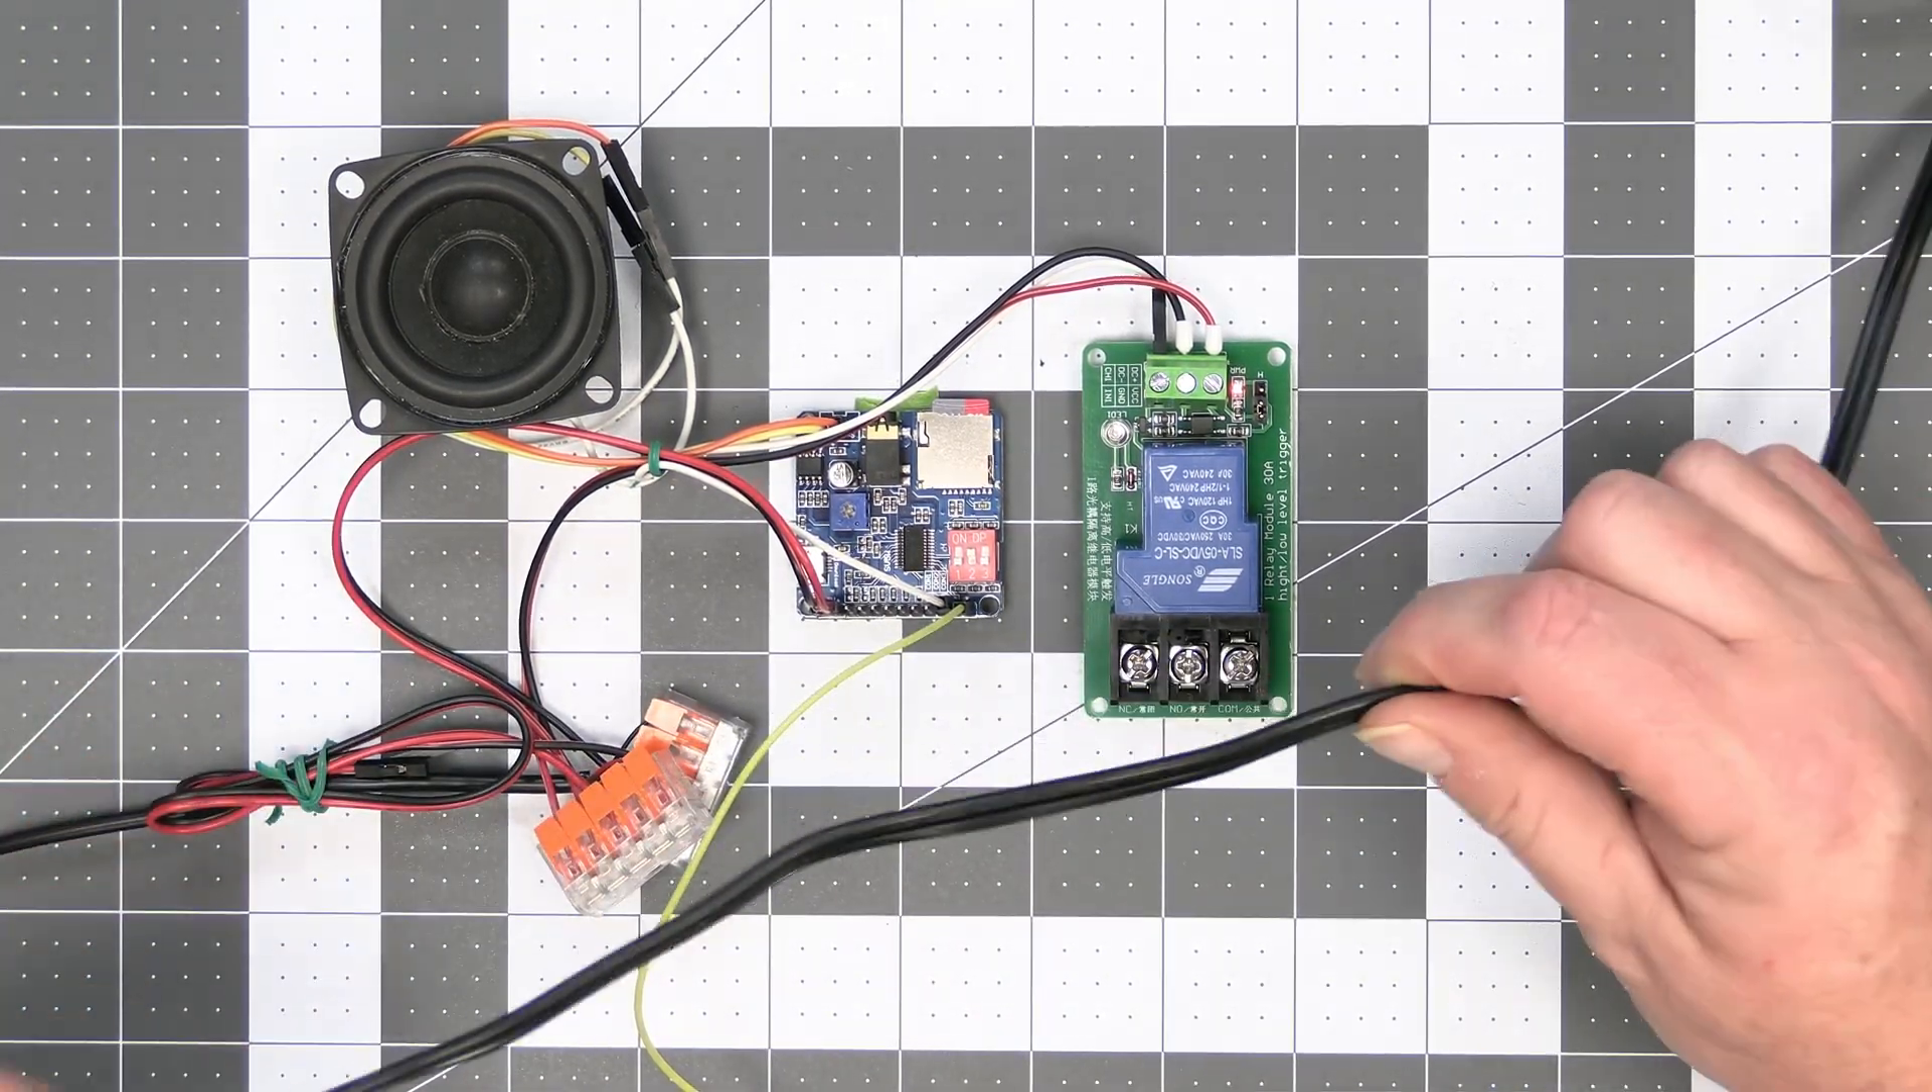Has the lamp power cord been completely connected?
No.